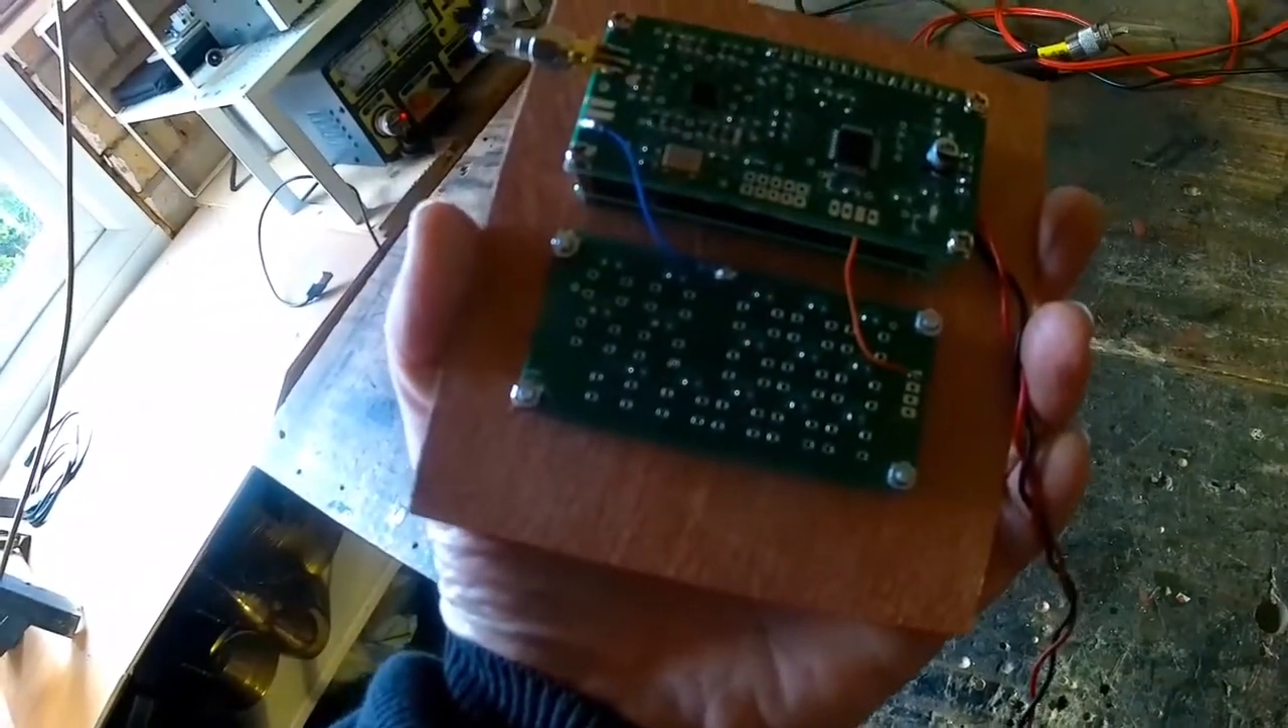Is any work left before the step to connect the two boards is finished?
No.